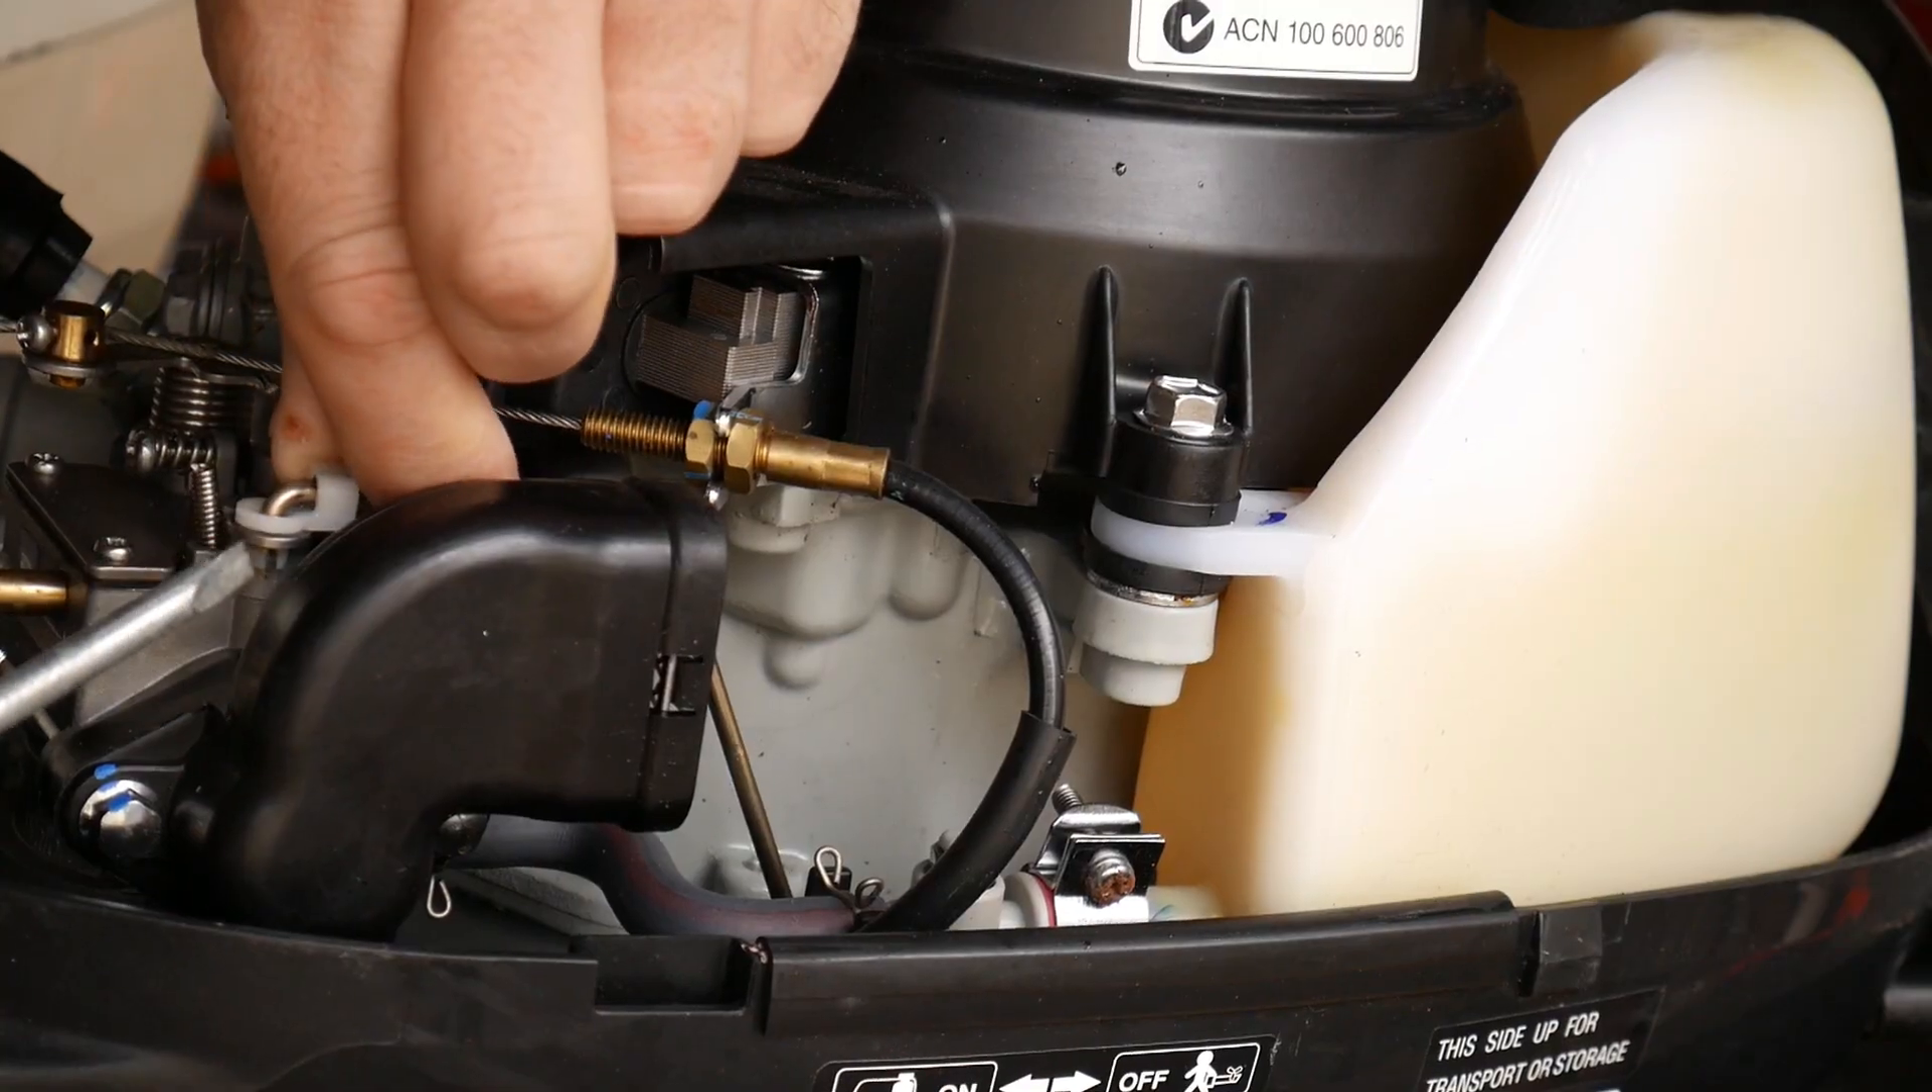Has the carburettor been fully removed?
No.